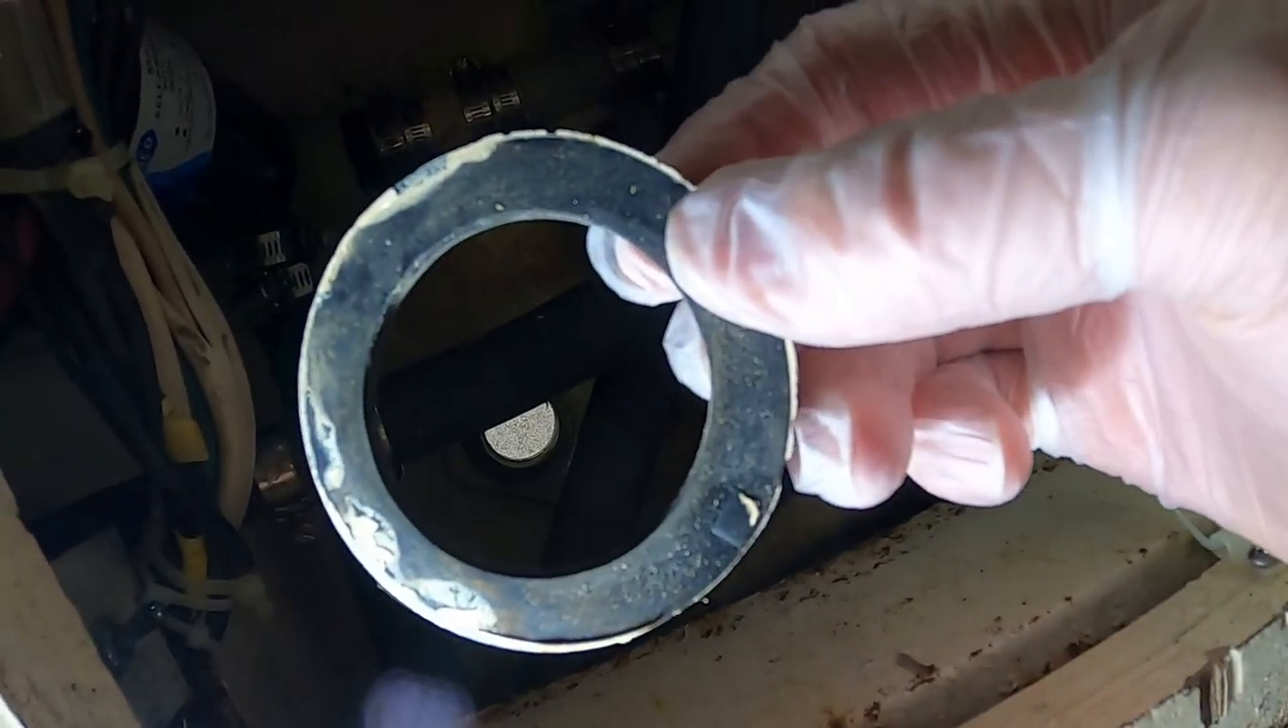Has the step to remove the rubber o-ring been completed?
Yes.